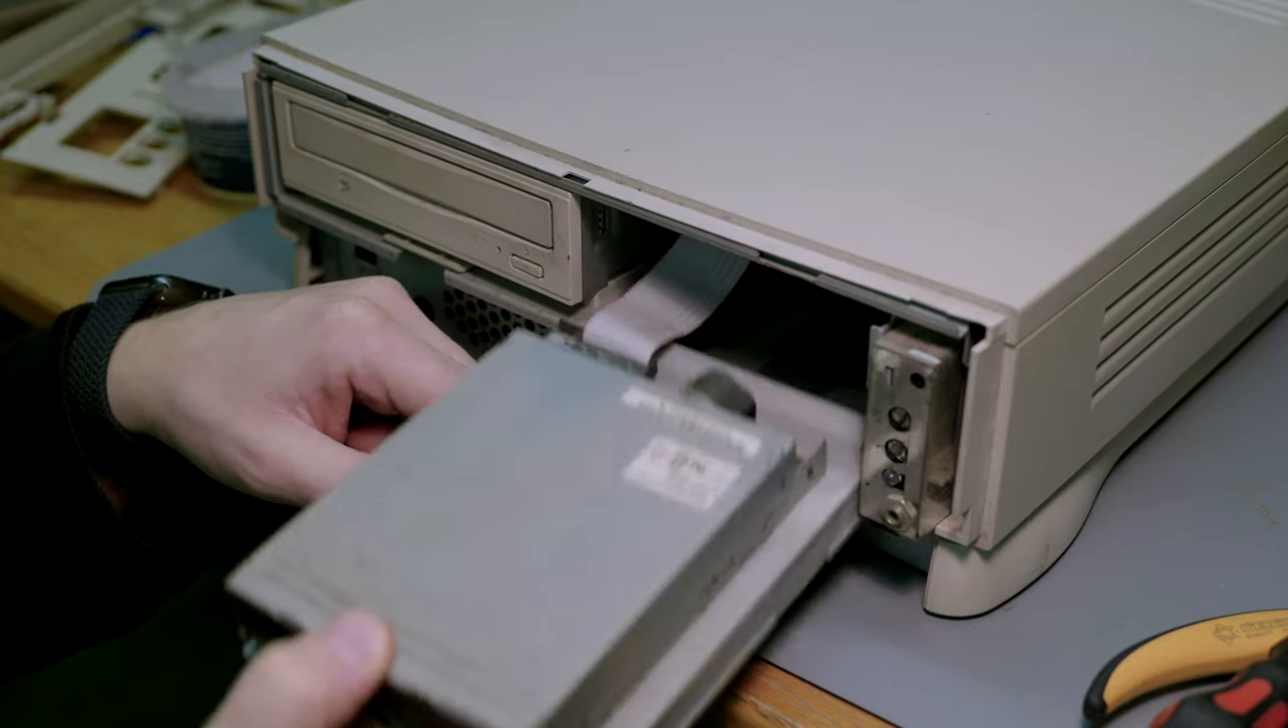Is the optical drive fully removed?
No.